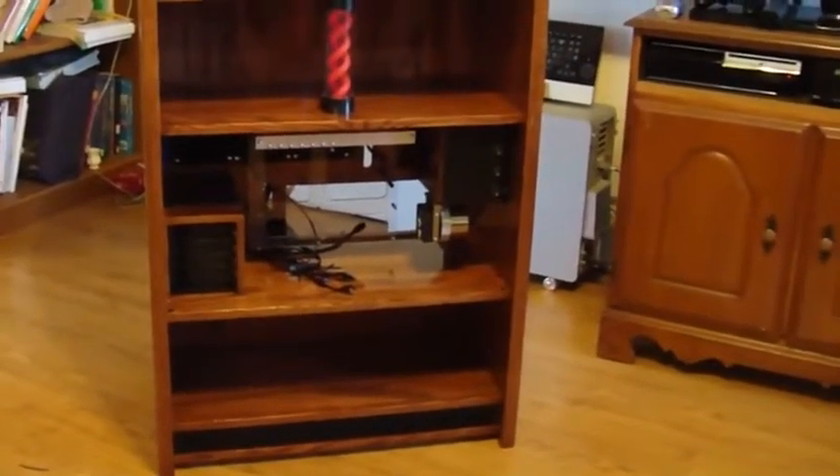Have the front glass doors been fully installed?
No.